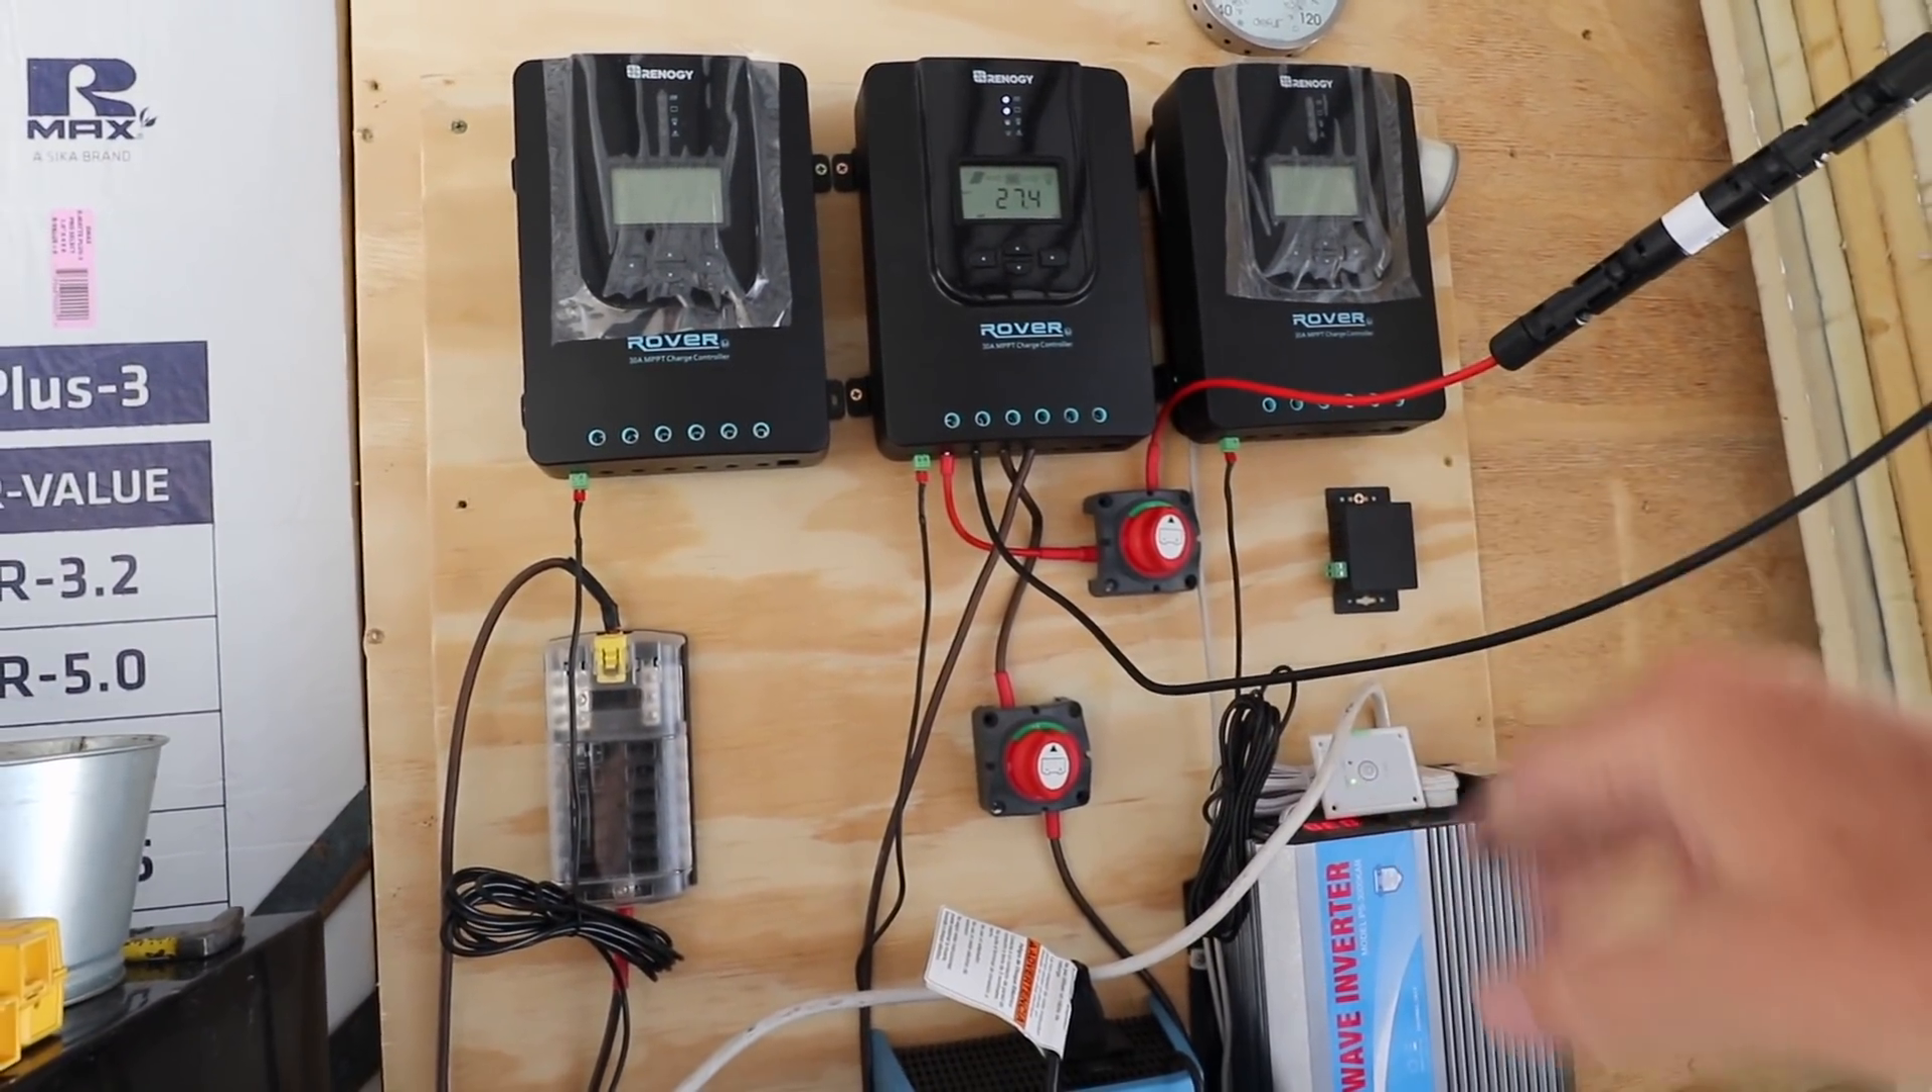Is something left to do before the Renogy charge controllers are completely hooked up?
Yes.